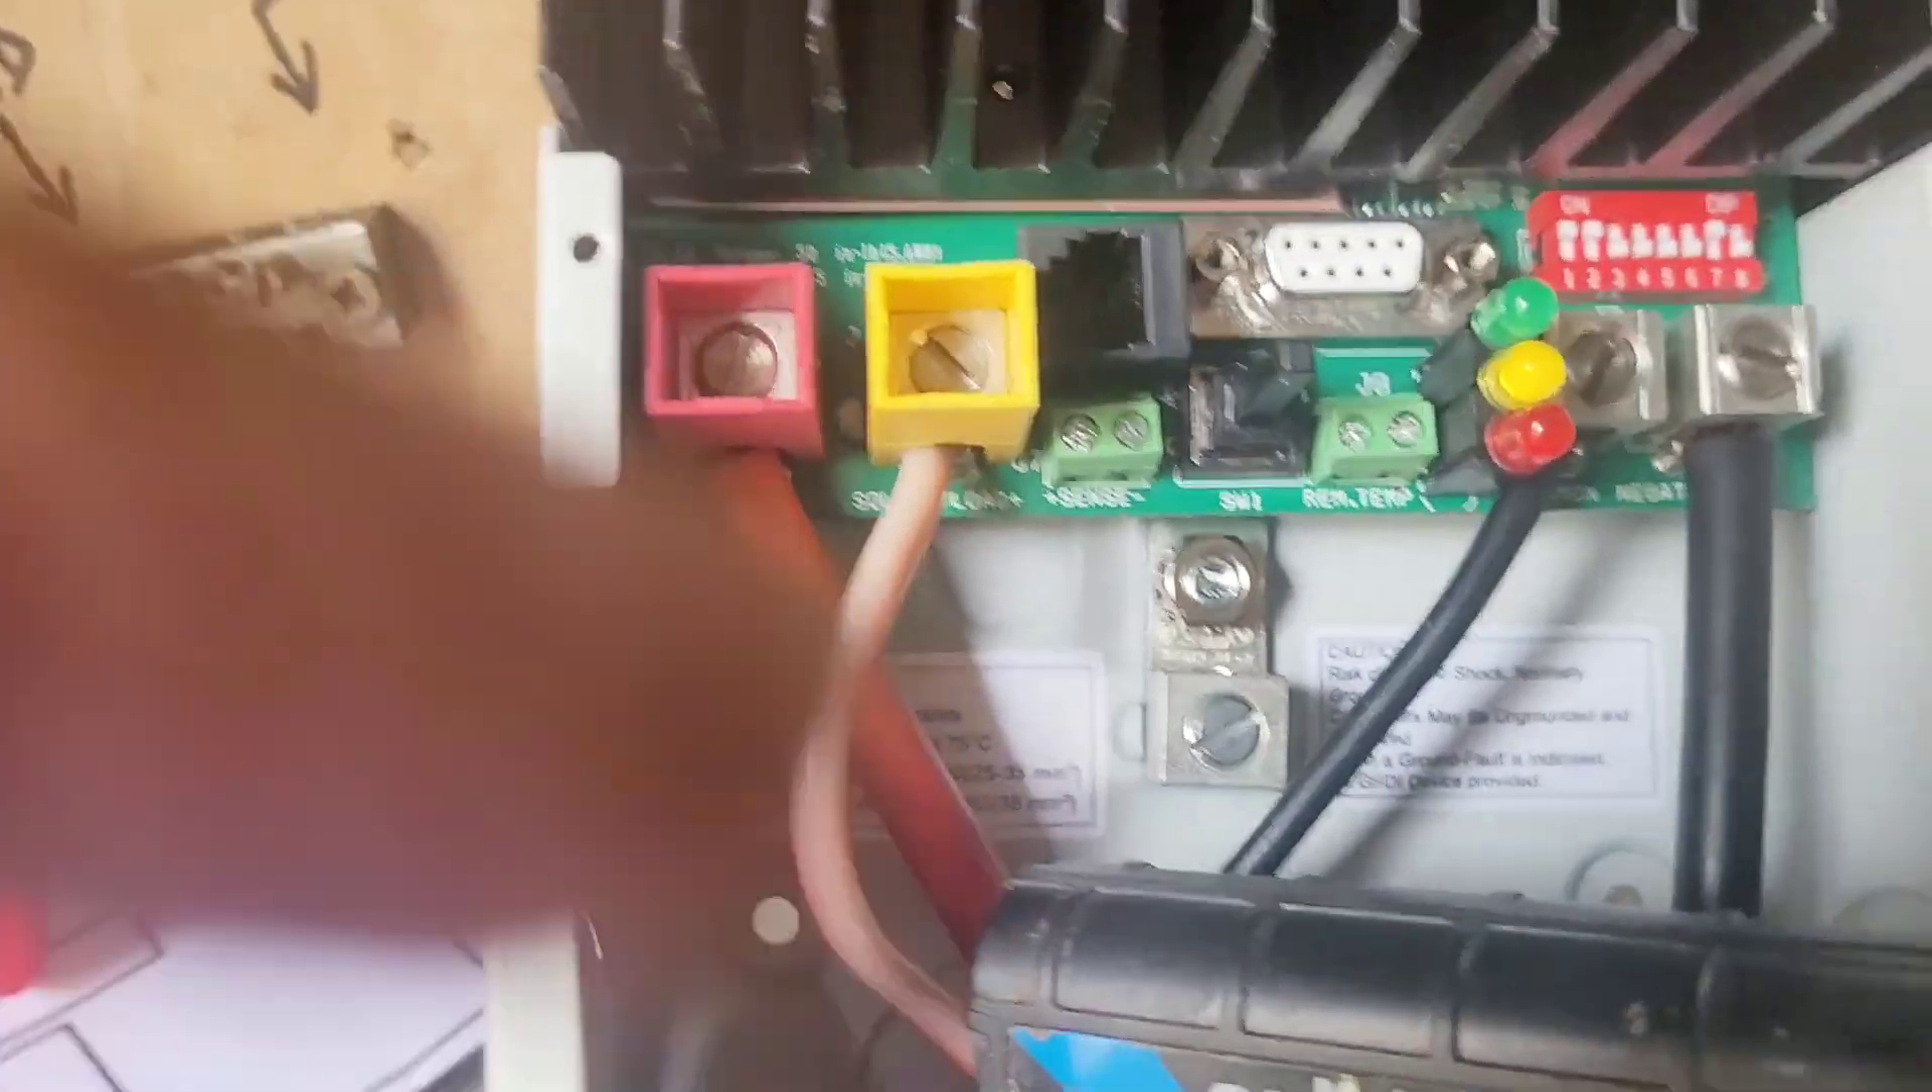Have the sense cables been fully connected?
No.